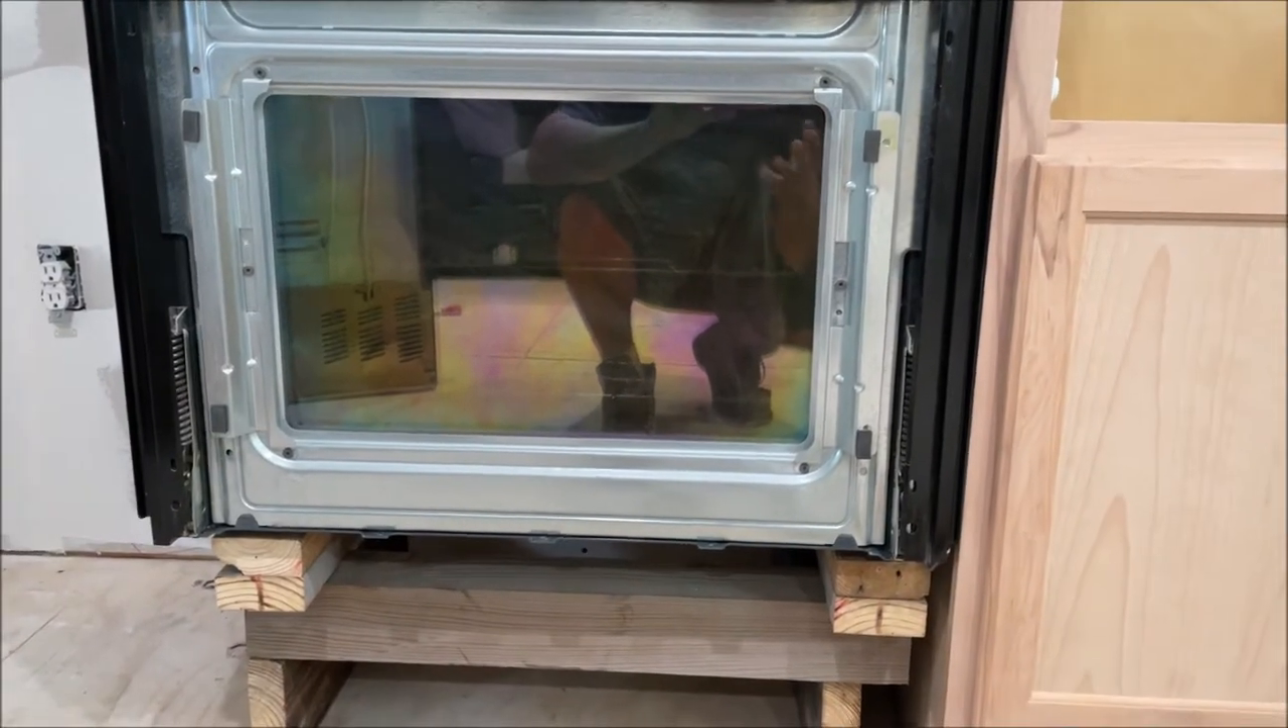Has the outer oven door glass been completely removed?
Yes.